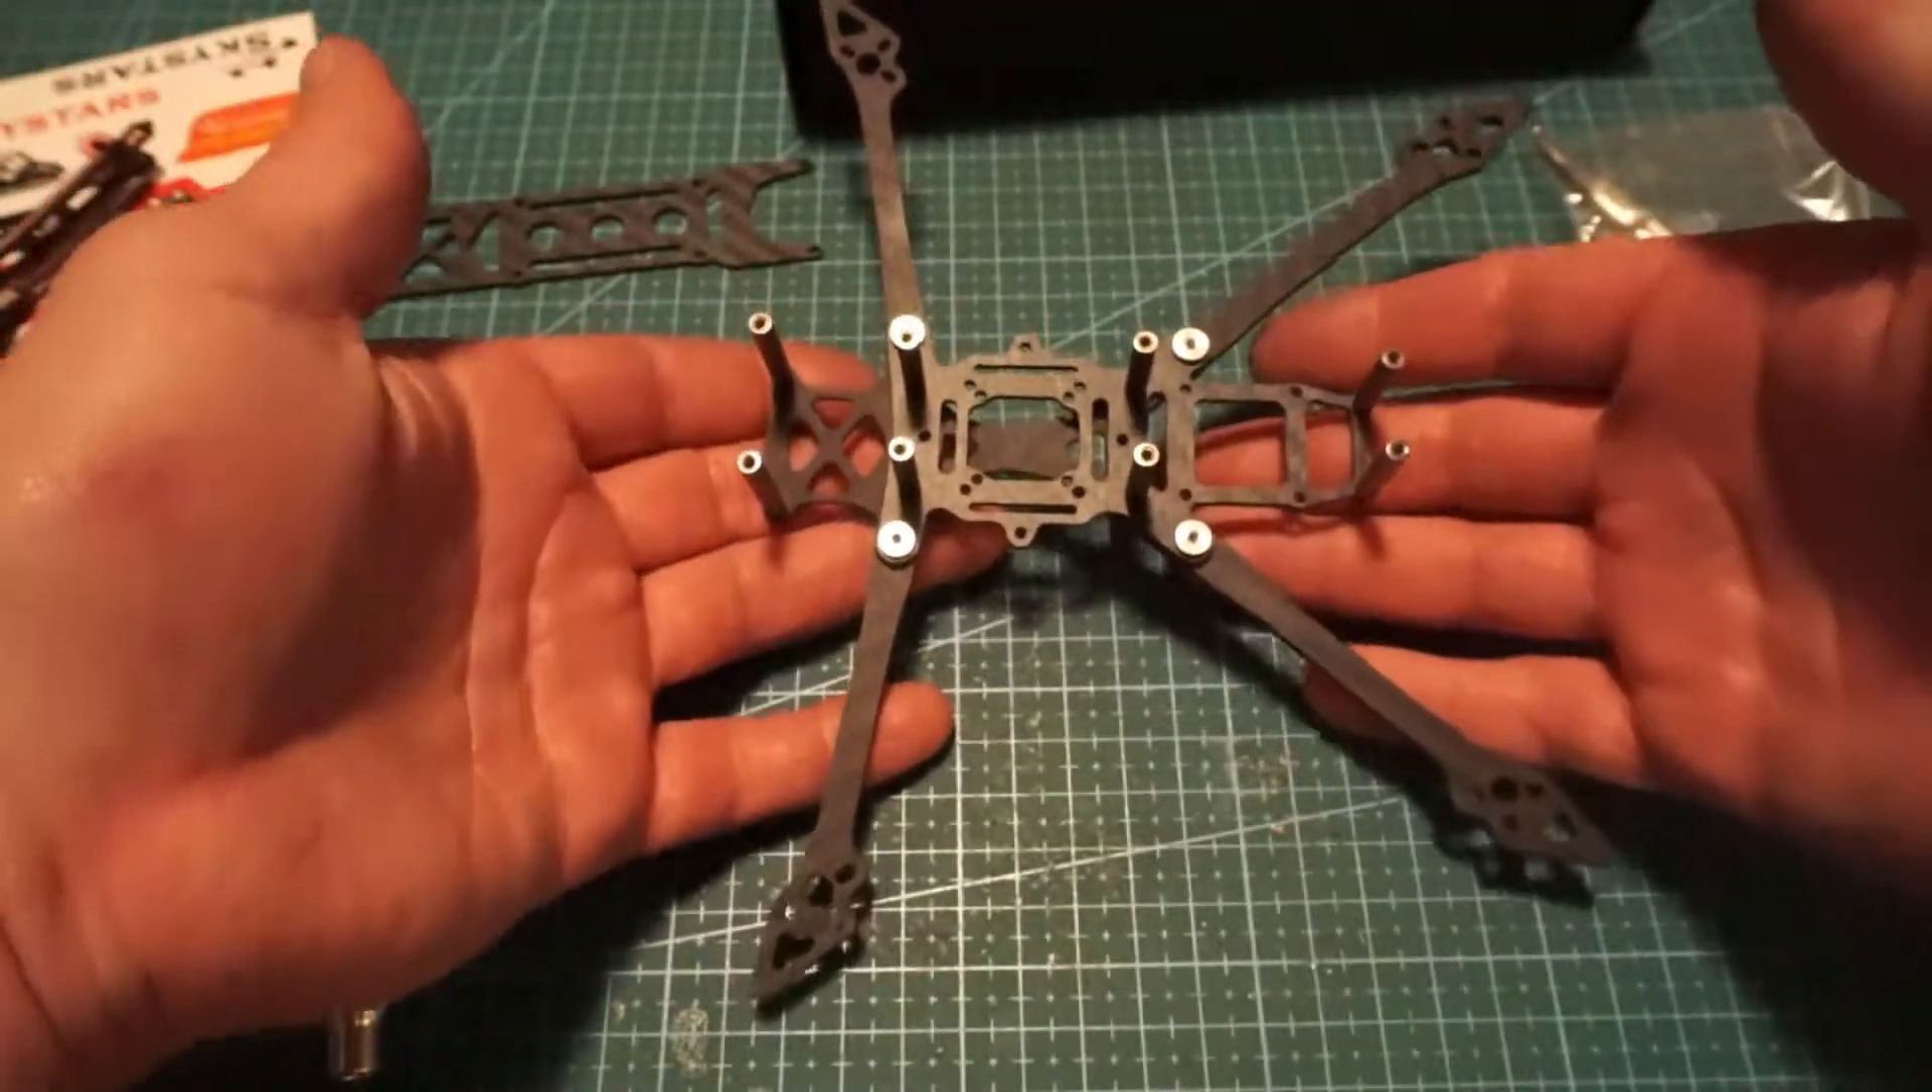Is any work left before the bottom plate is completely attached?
No.